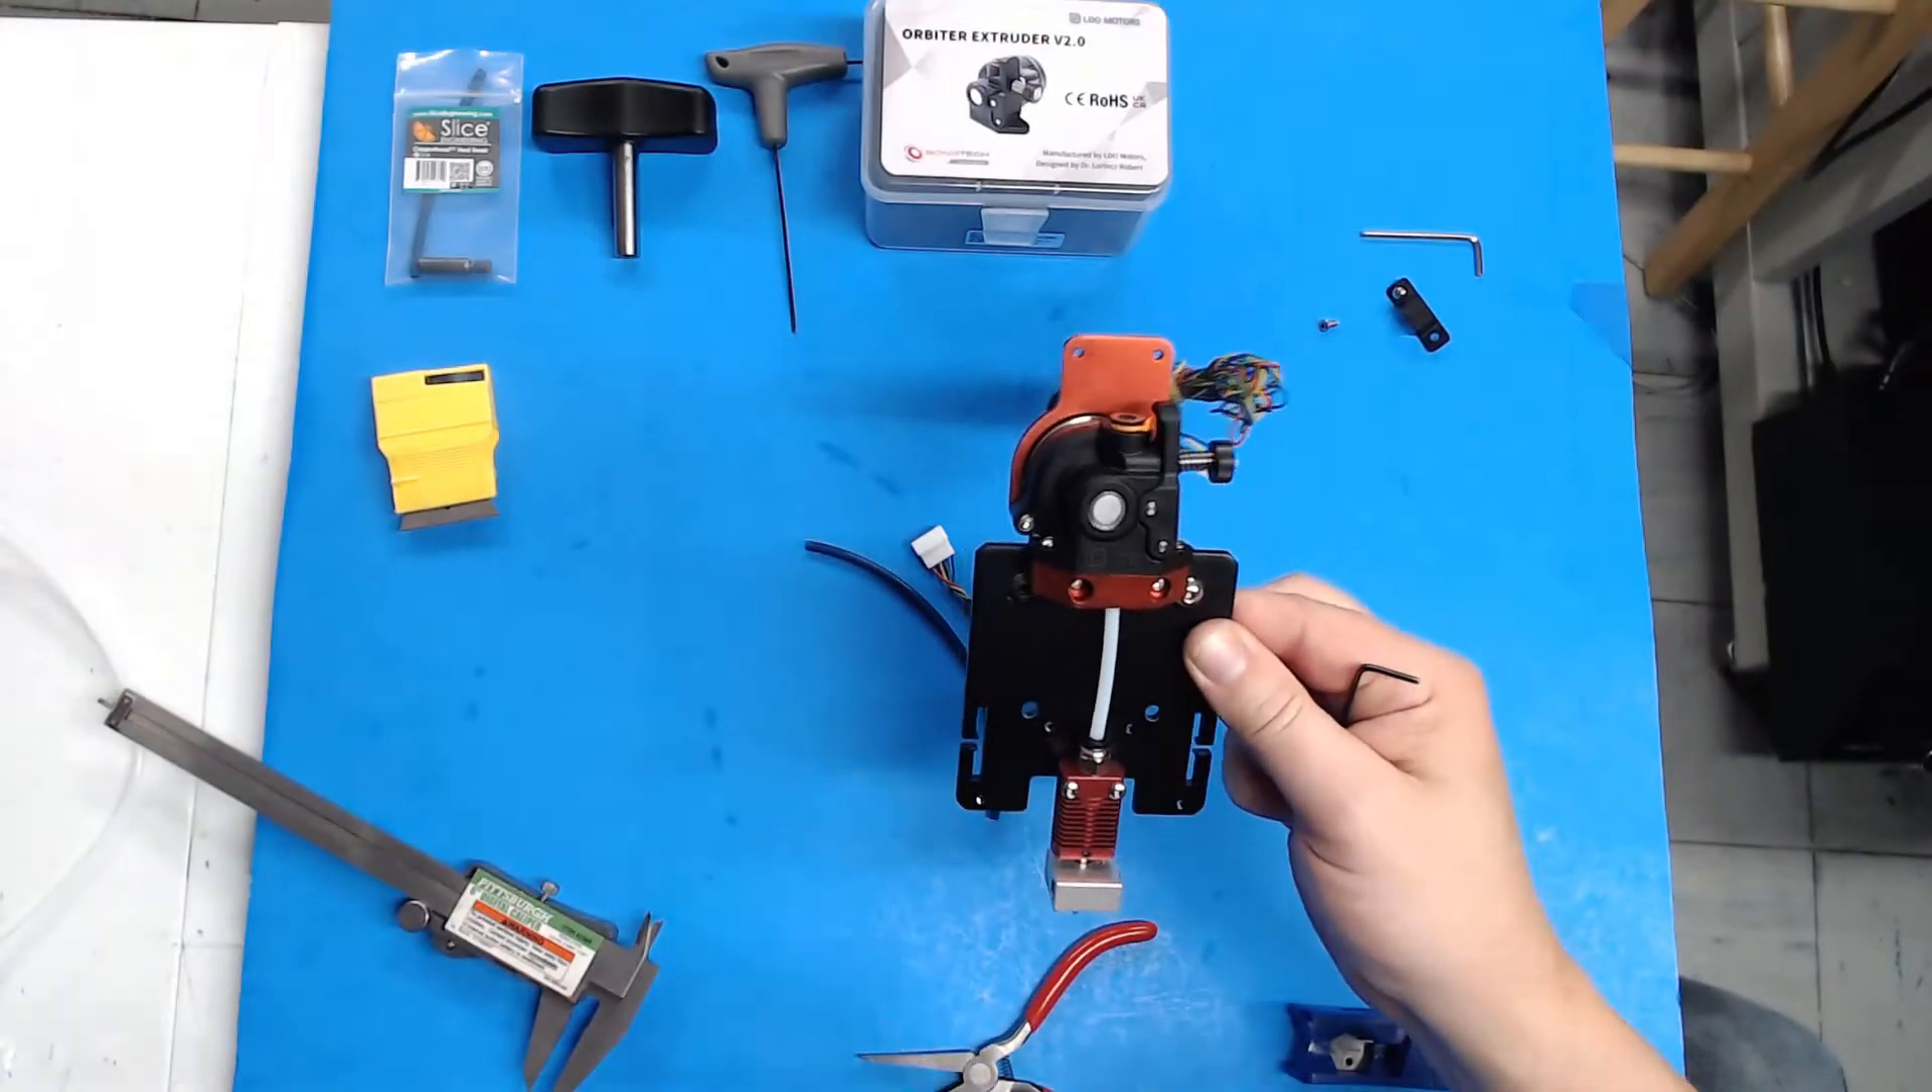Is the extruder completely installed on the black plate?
Yes.